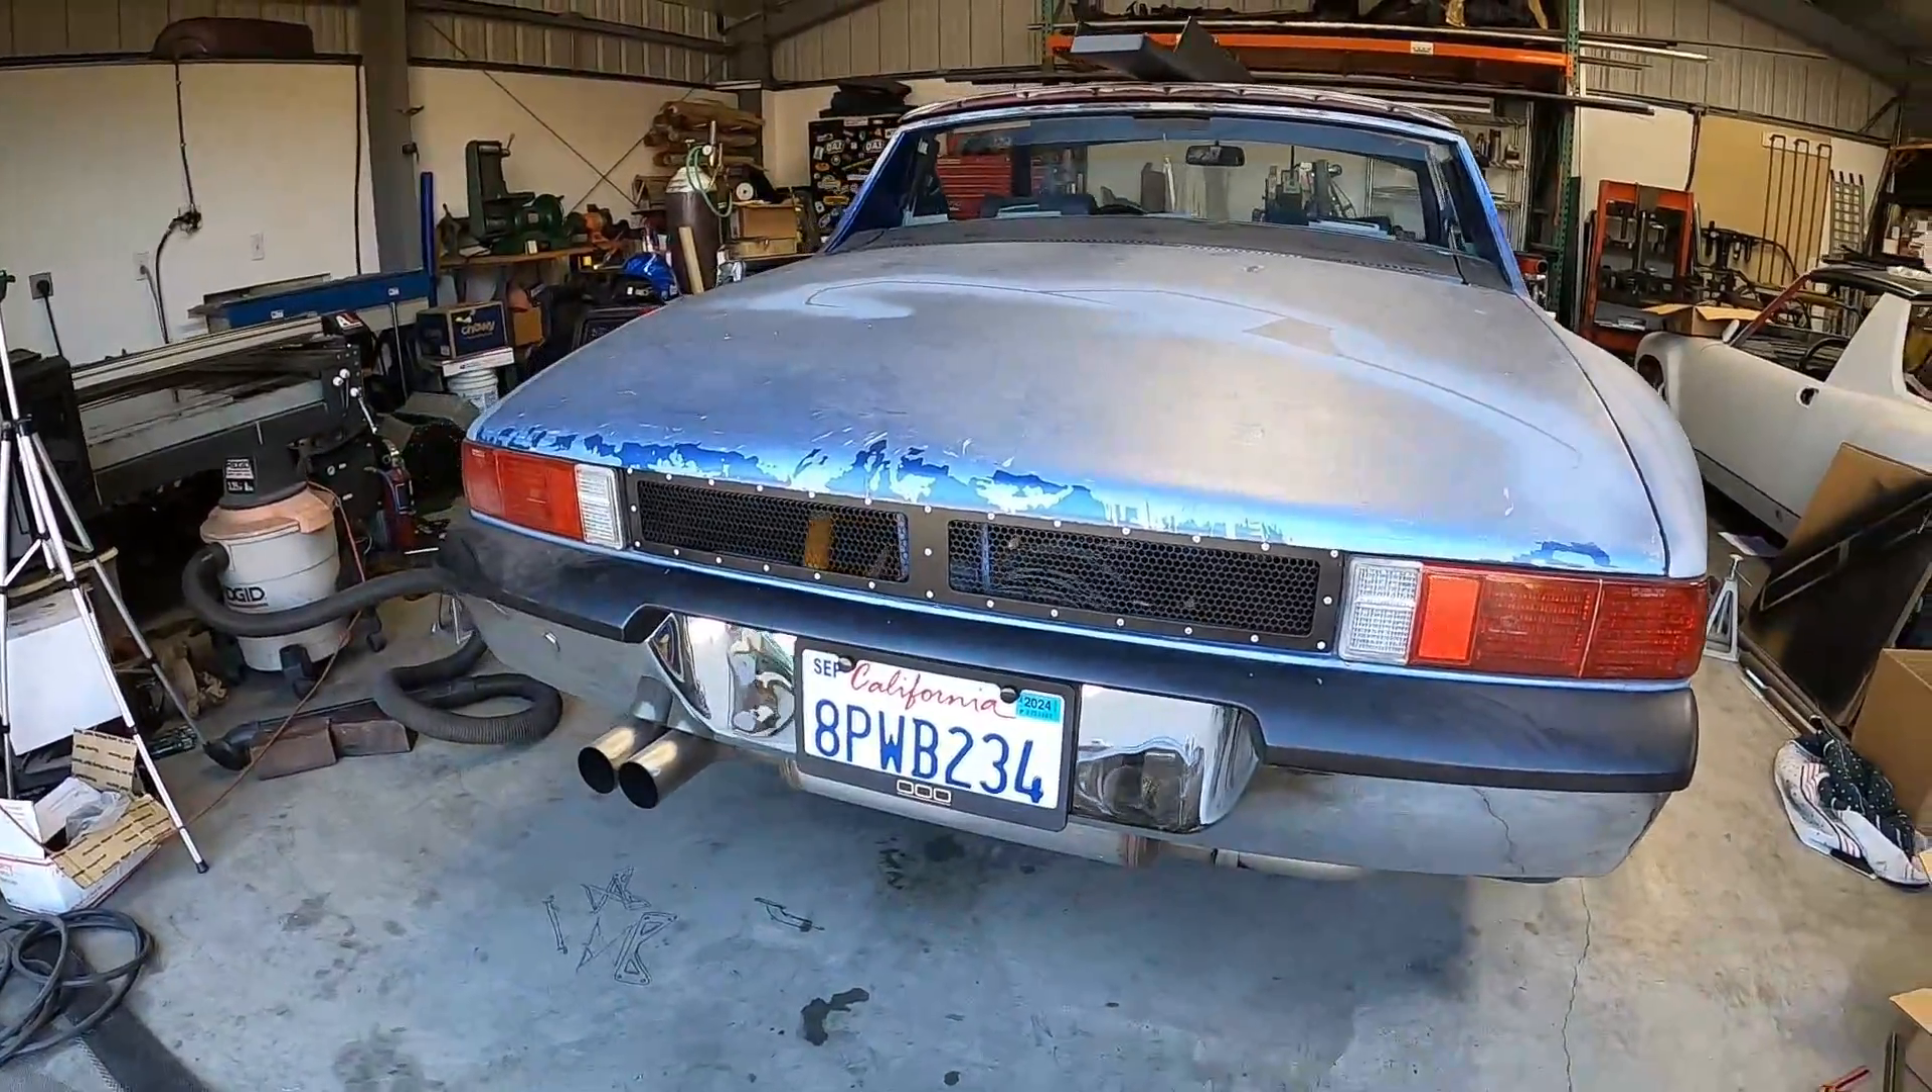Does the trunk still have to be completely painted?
Yes.